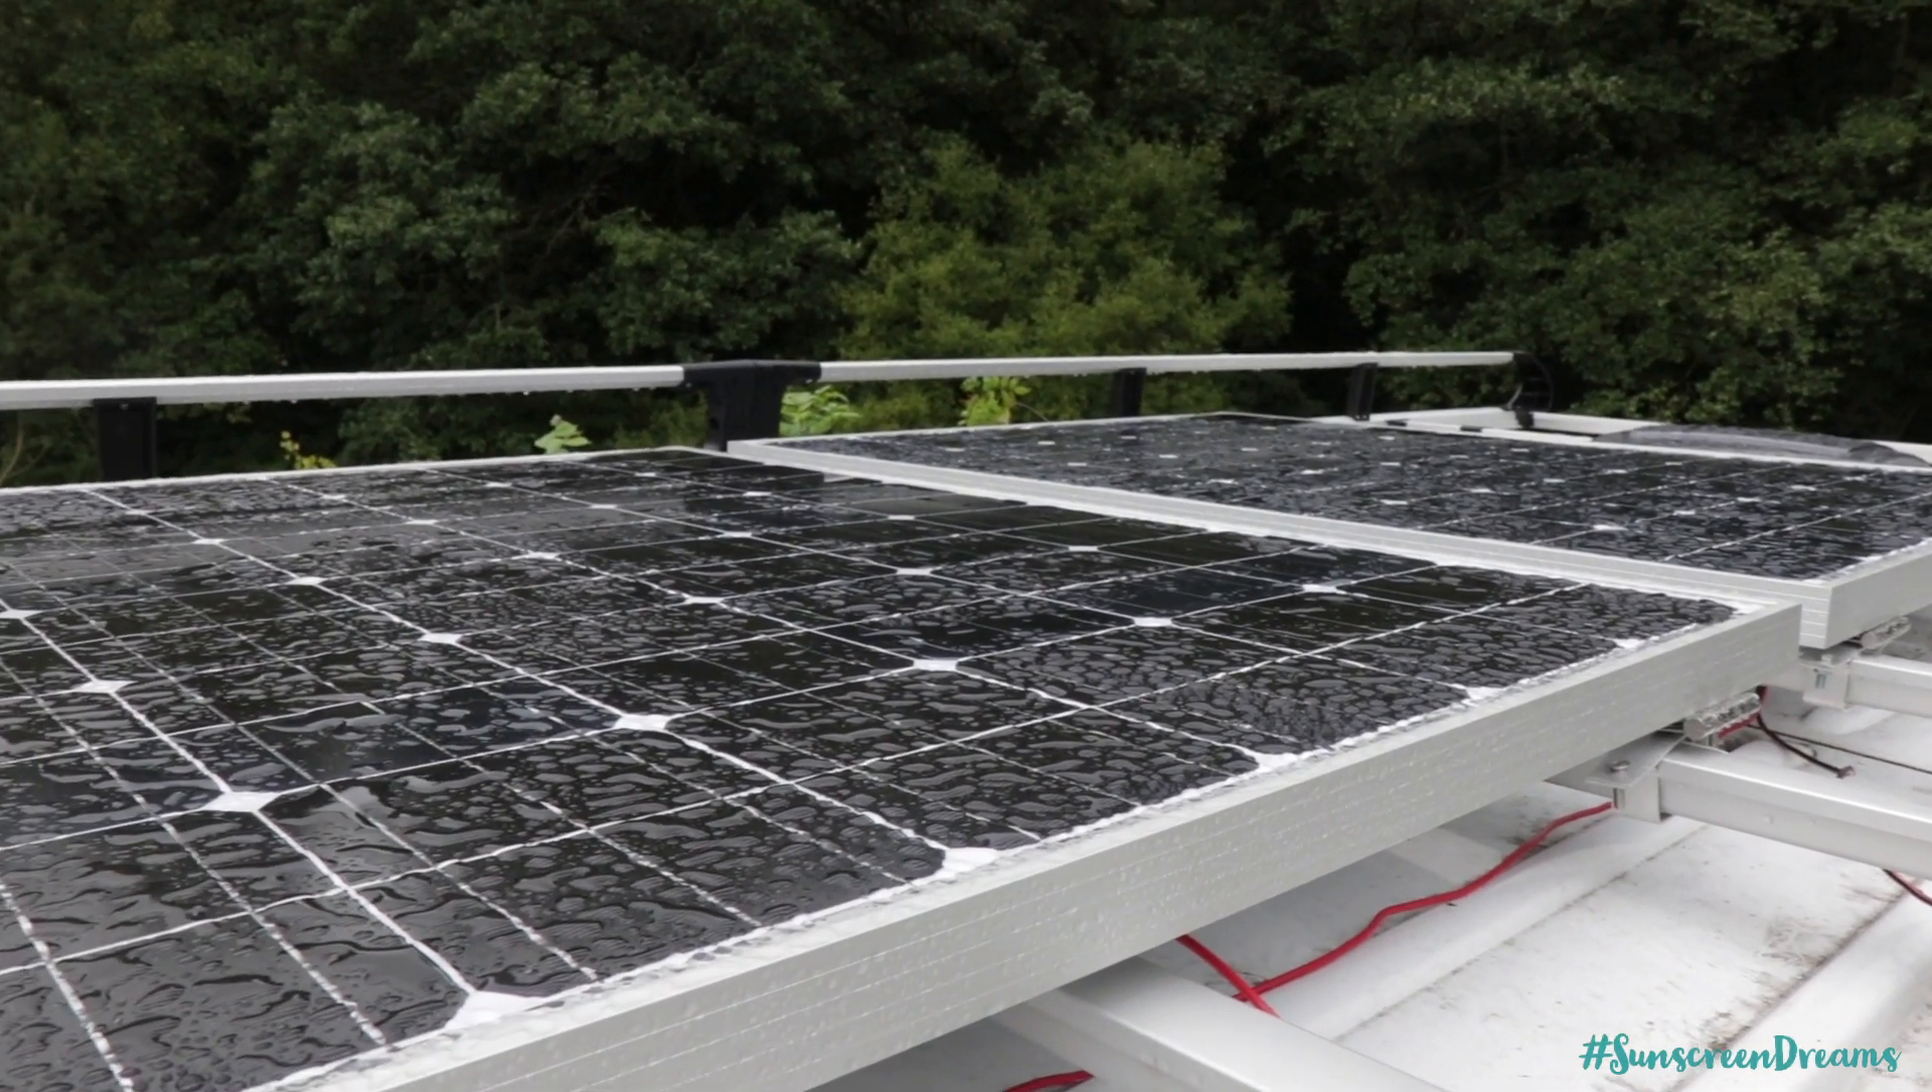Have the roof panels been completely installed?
Yes.